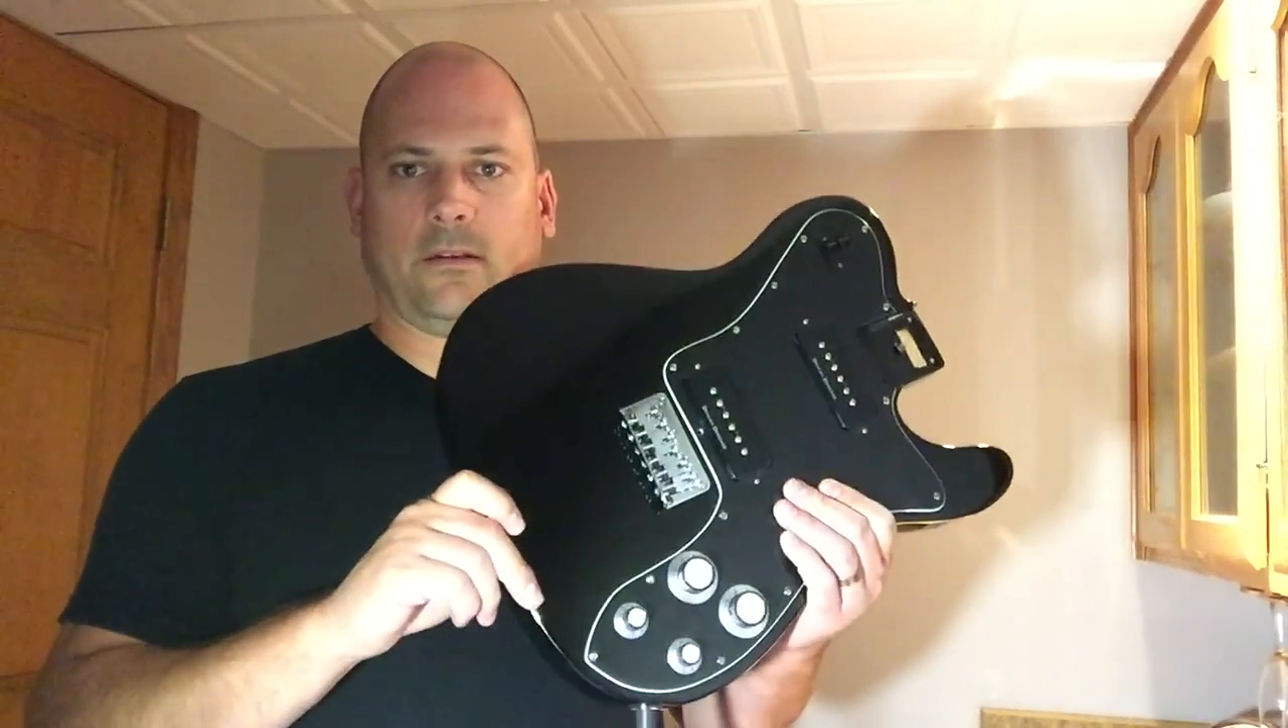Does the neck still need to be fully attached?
Yes.